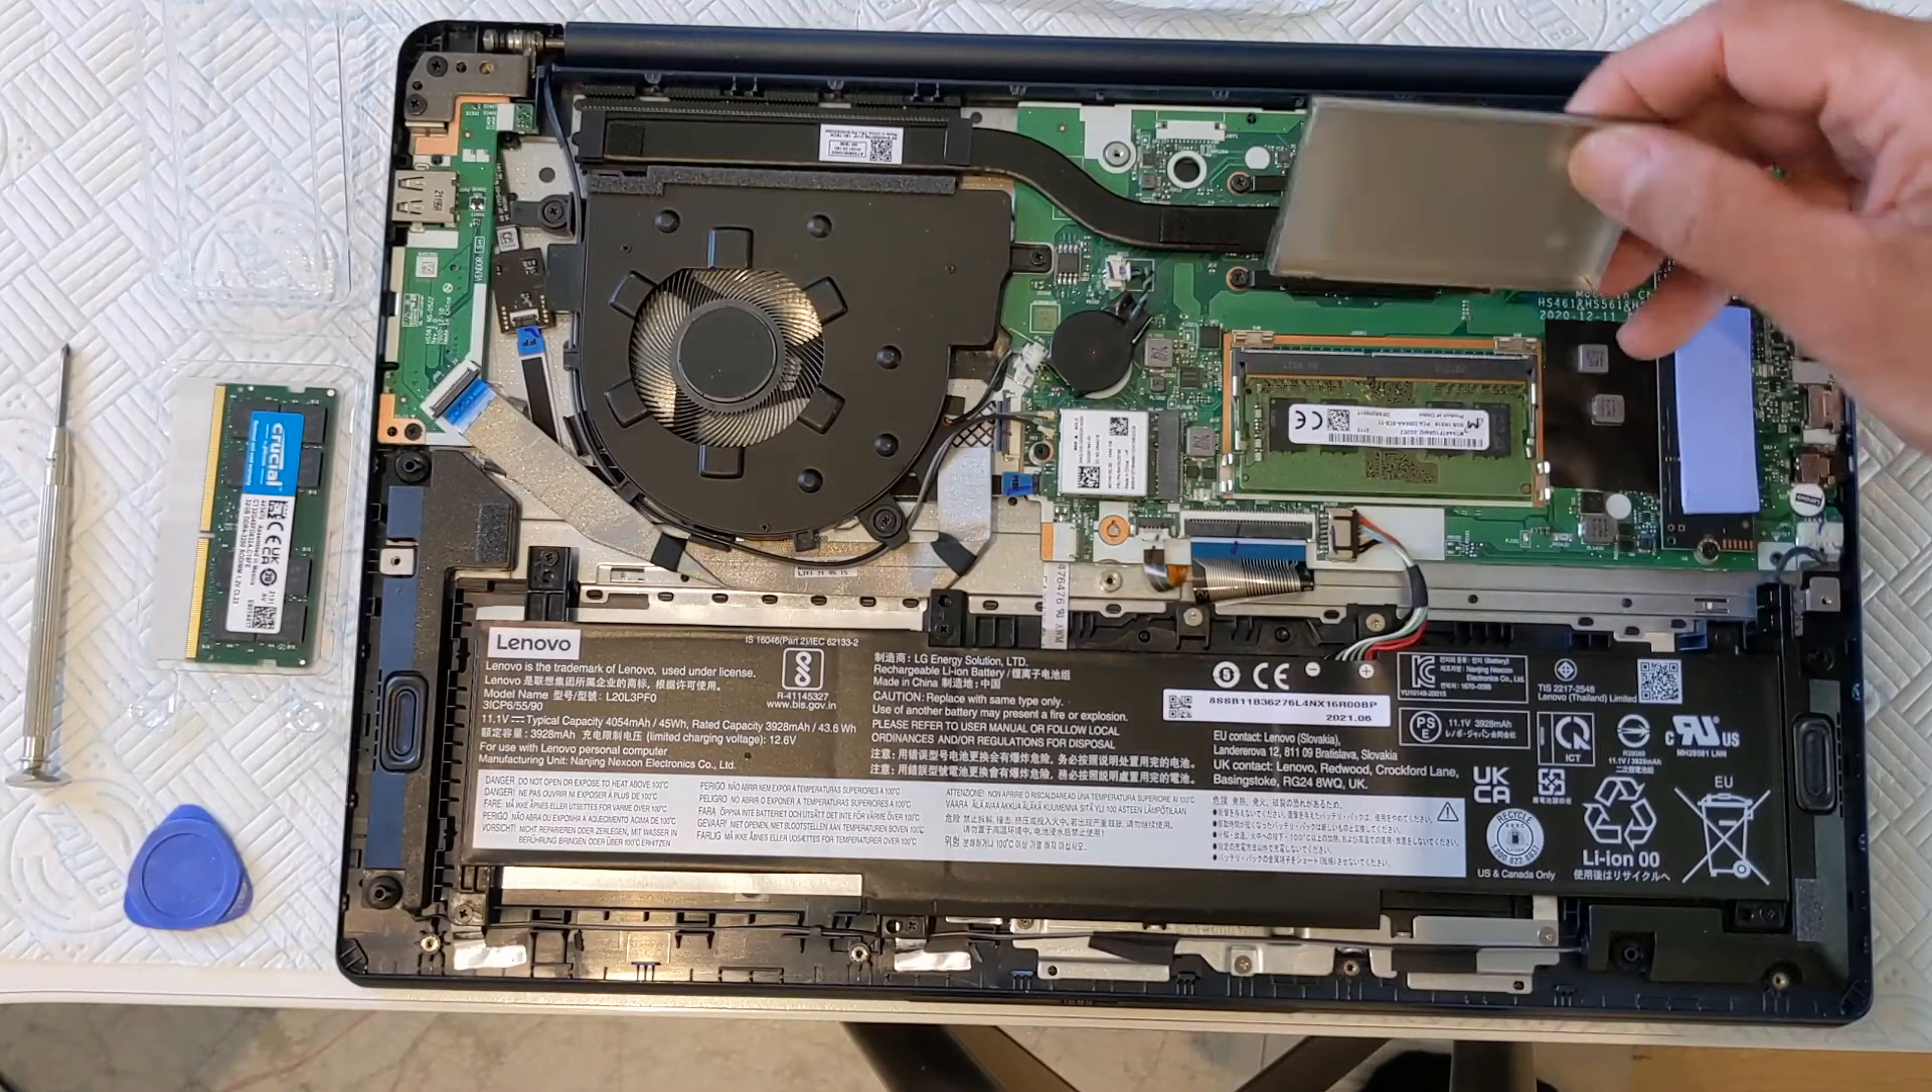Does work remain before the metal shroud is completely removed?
No.